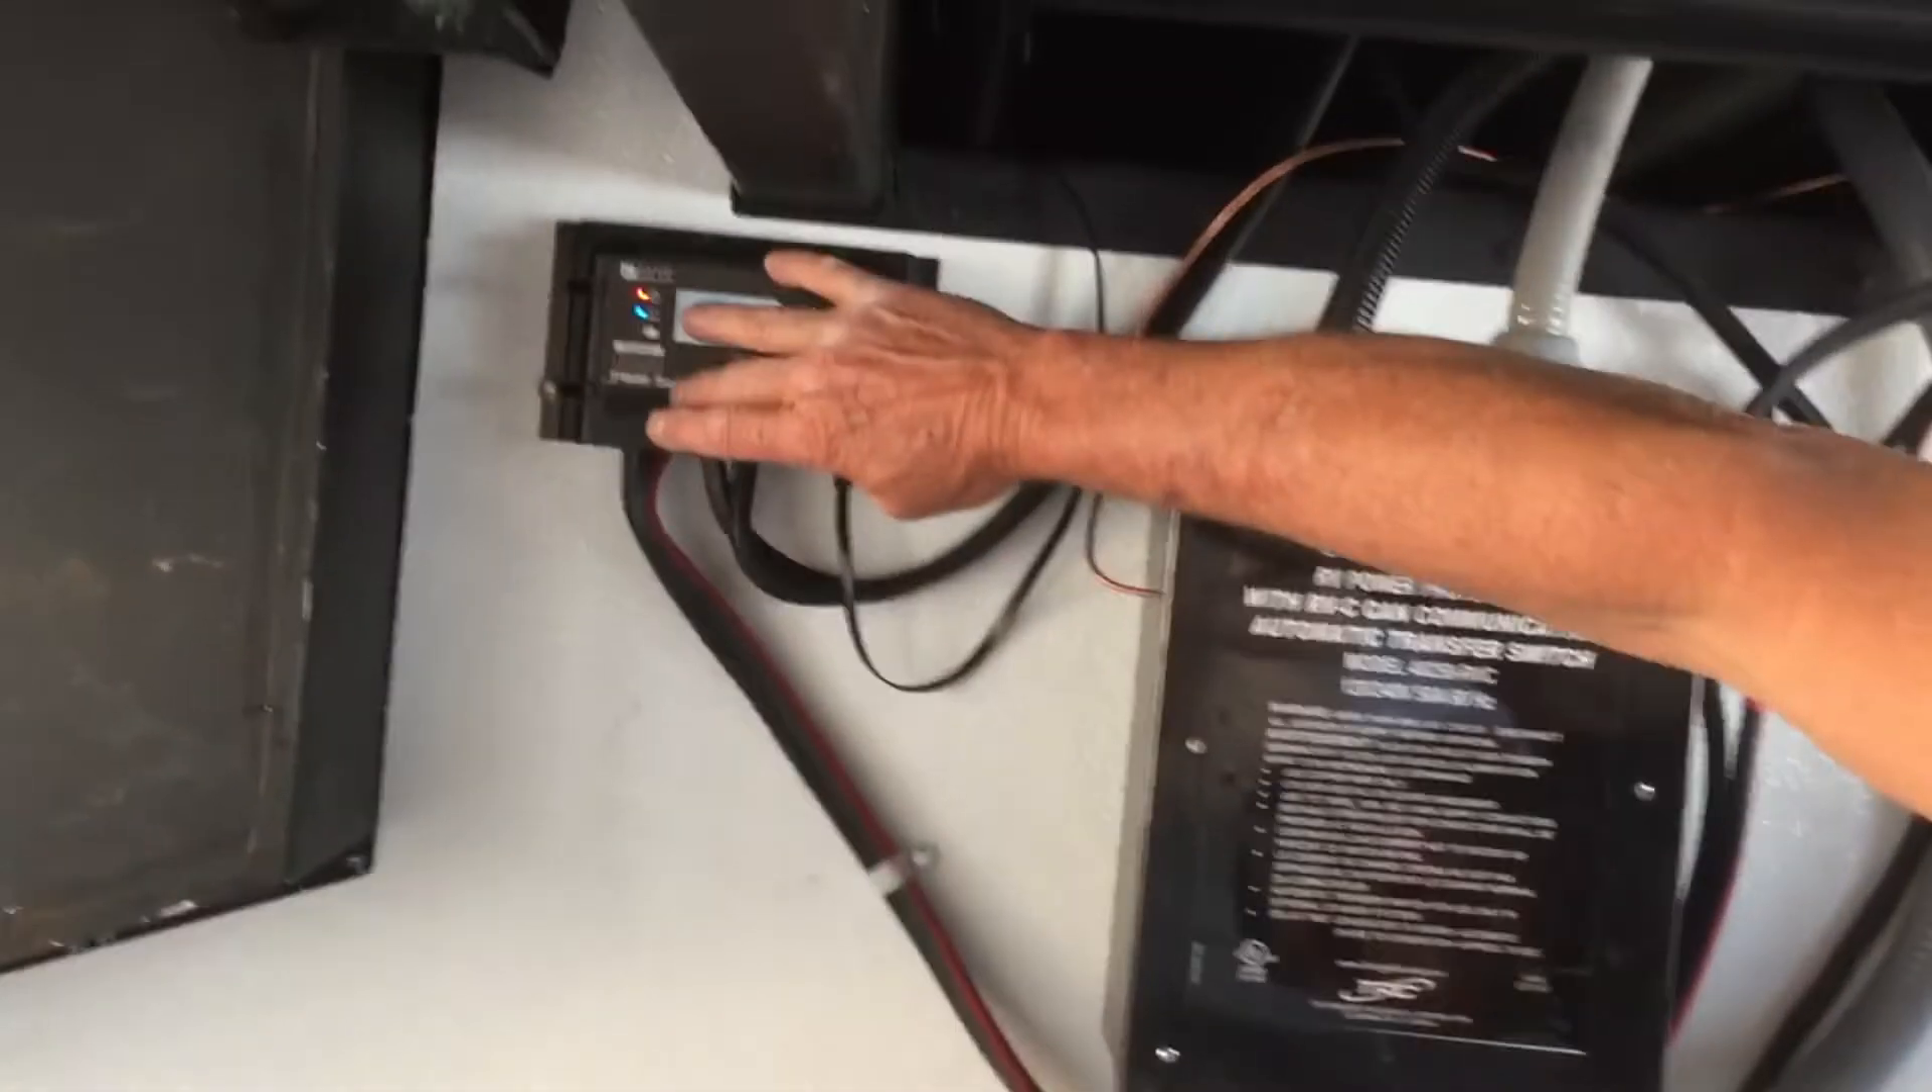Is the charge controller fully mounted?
Yes.